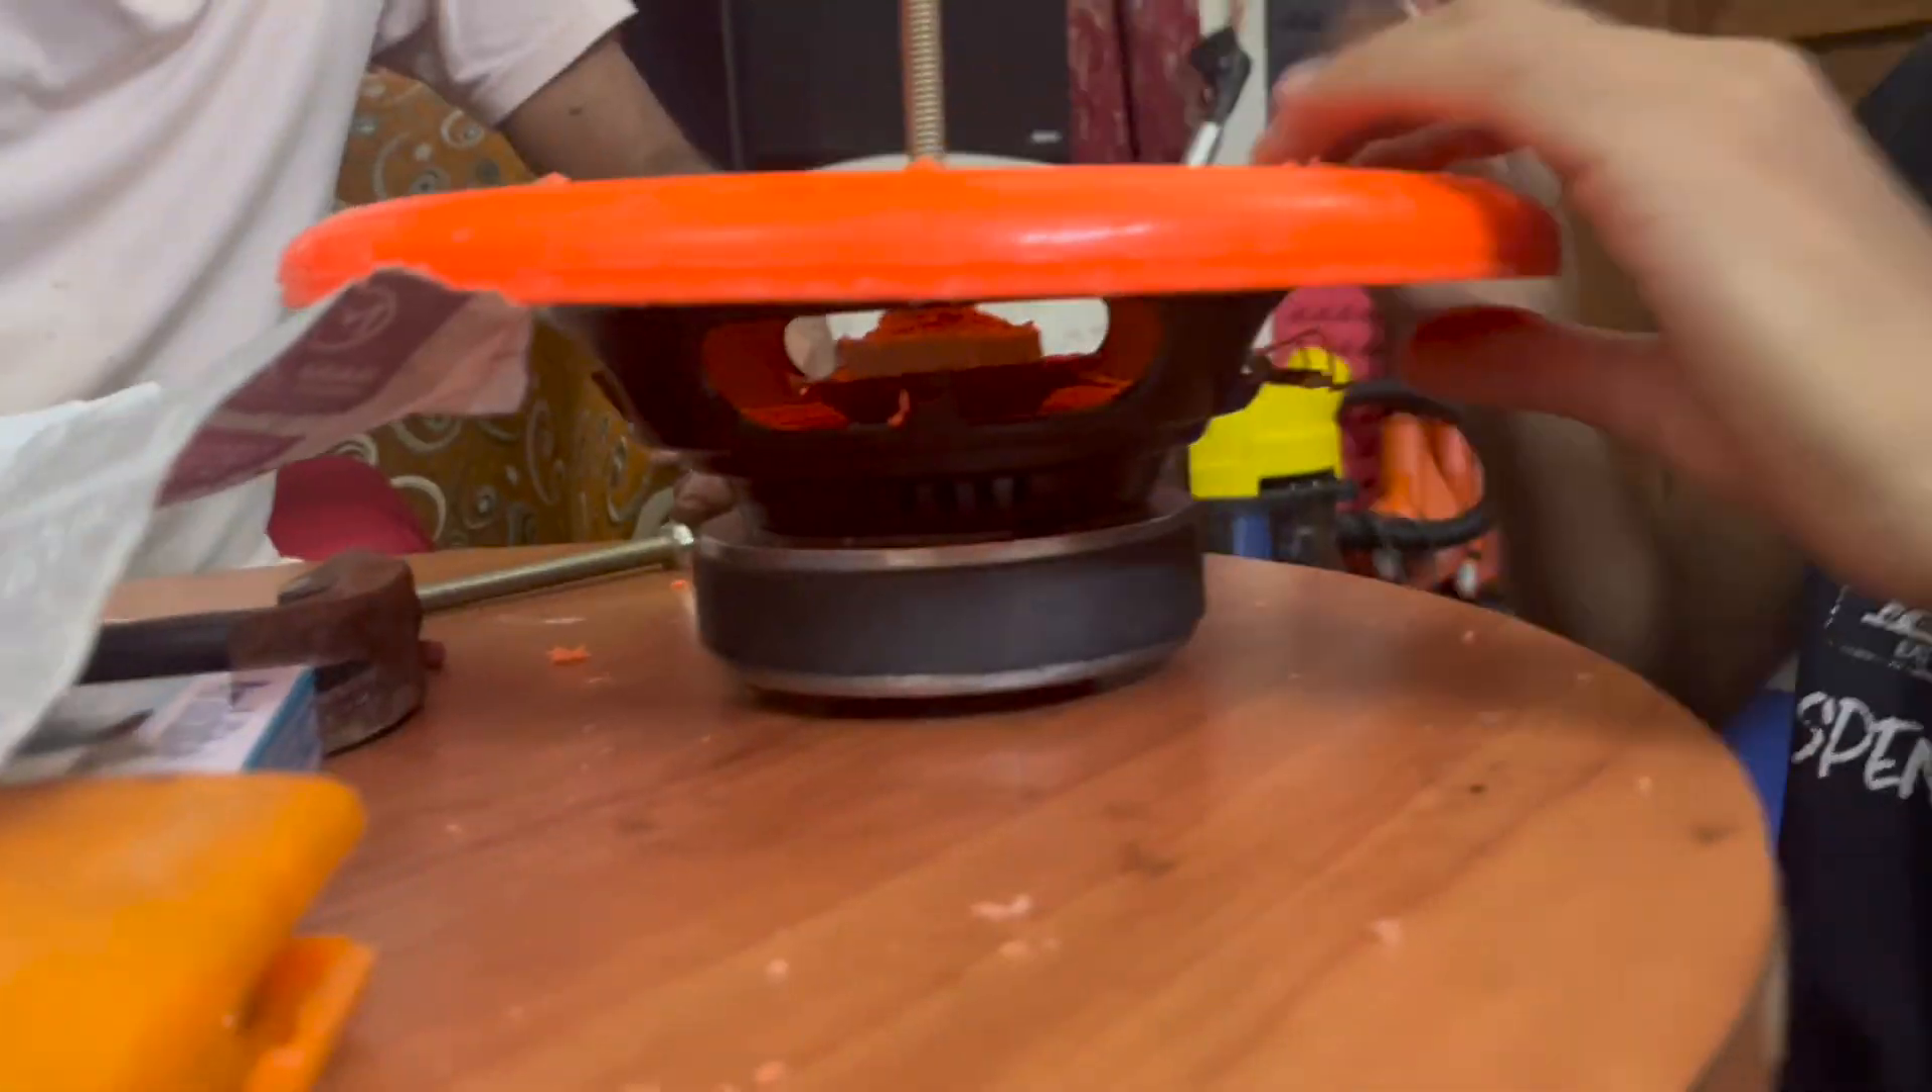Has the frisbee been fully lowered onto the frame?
Yes.